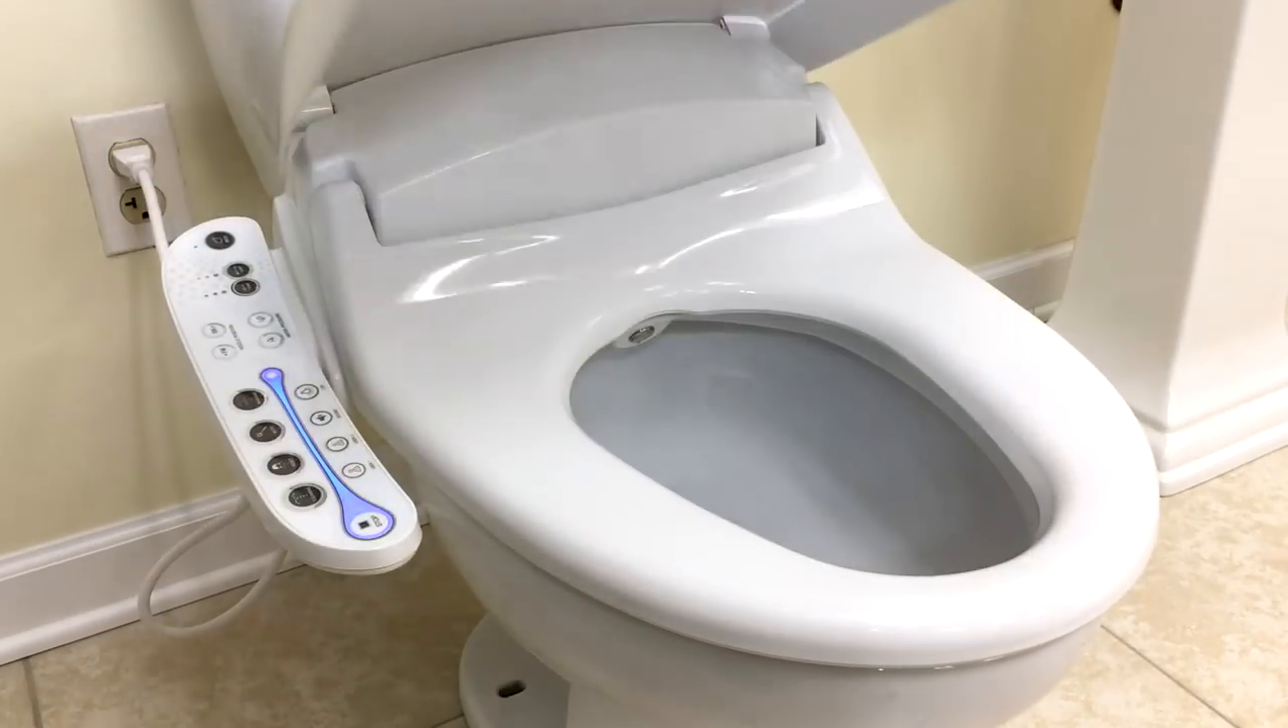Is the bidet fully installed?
Yes.